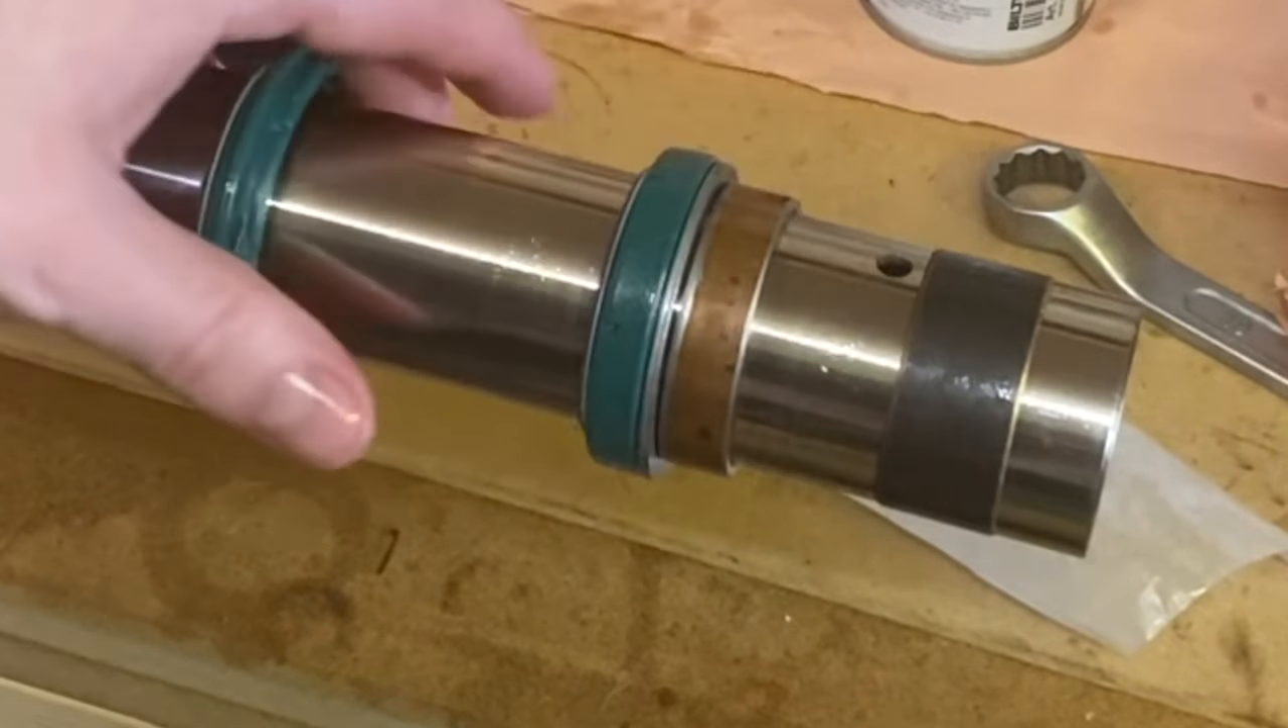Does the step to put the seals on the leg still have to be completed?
No.